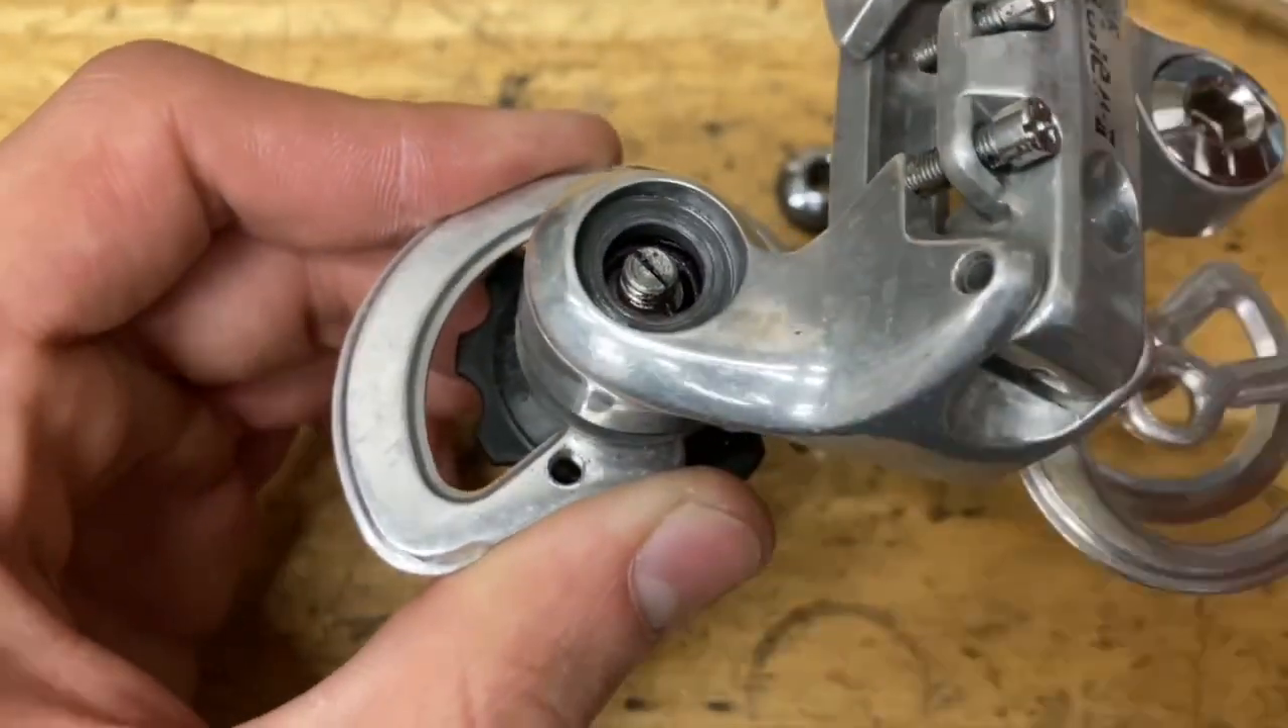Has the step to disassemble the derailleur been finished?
No.